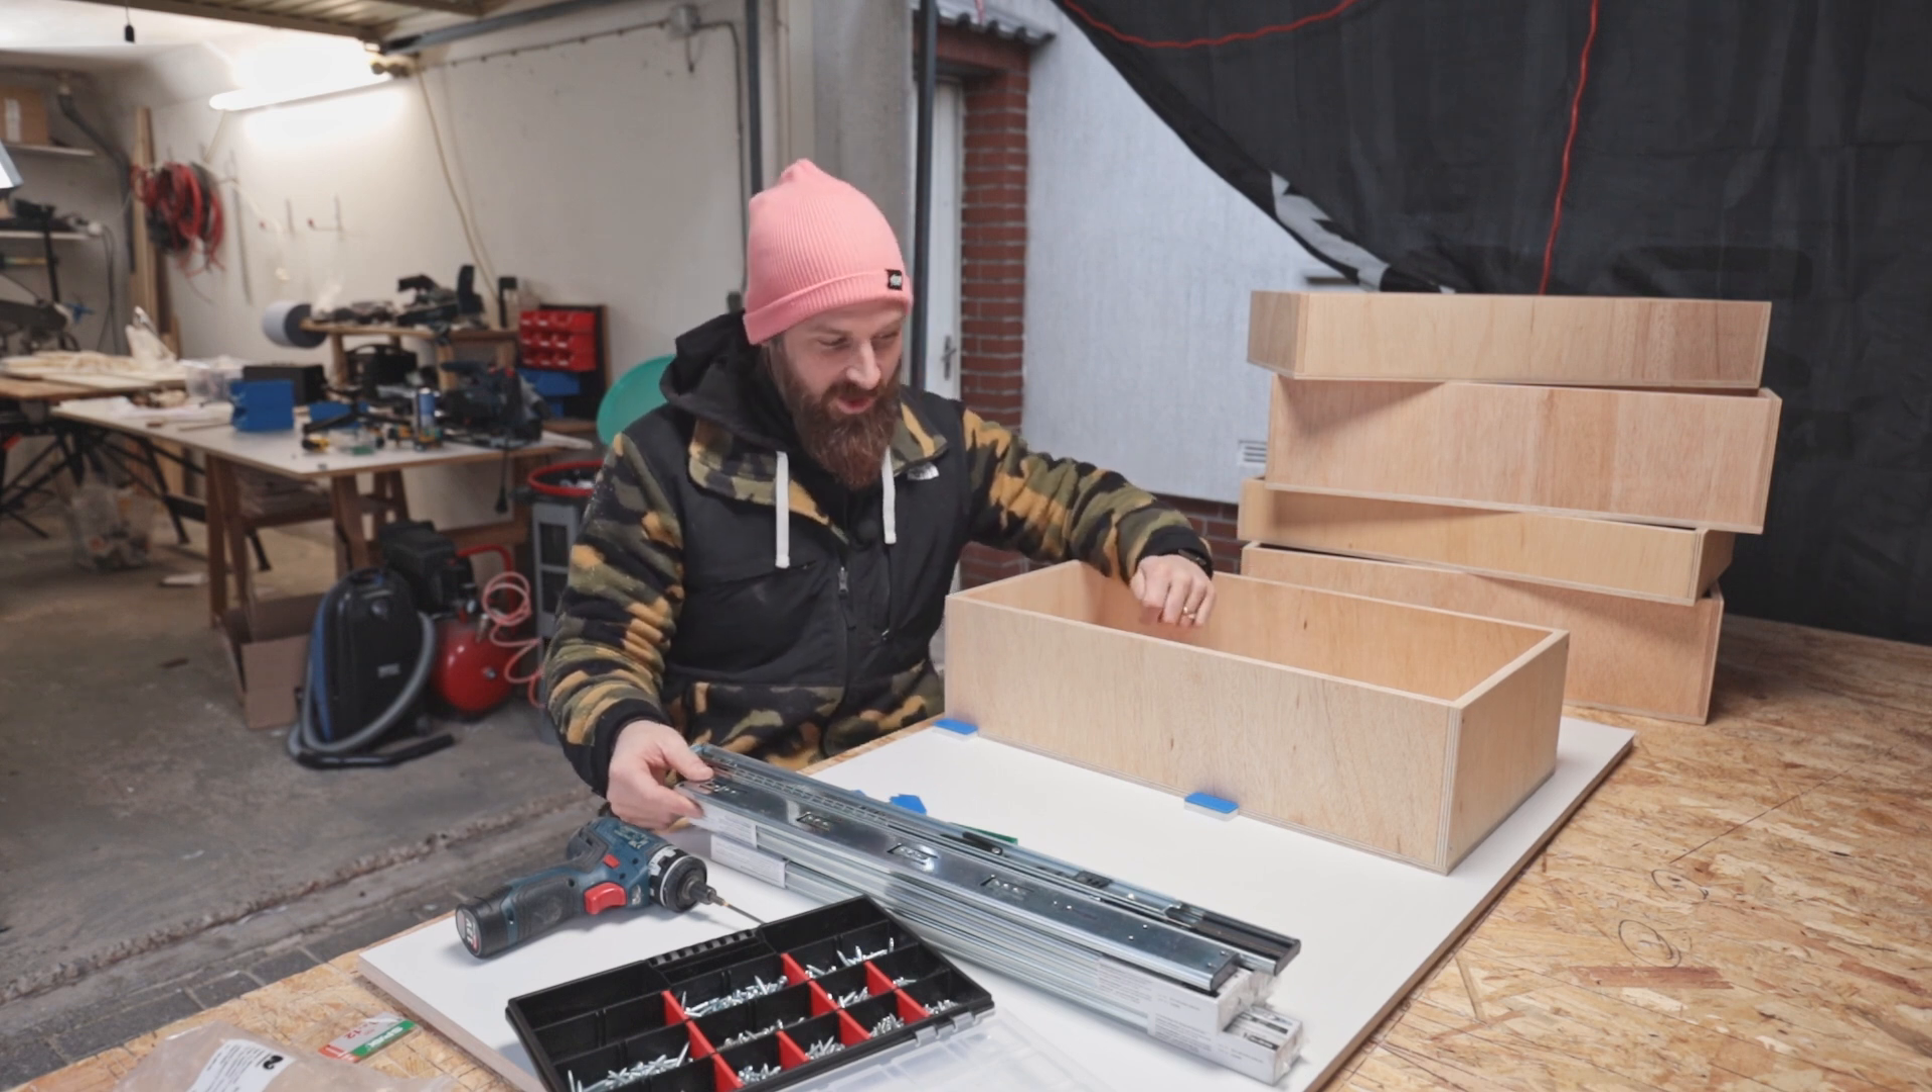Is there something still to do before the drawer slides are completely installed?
Yes.